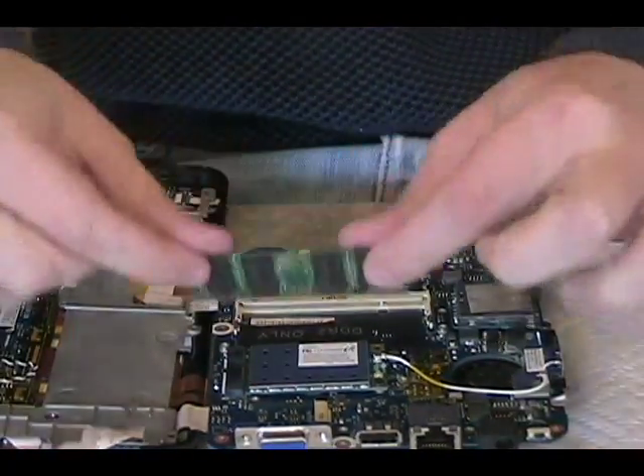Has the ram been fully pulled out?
Yes.